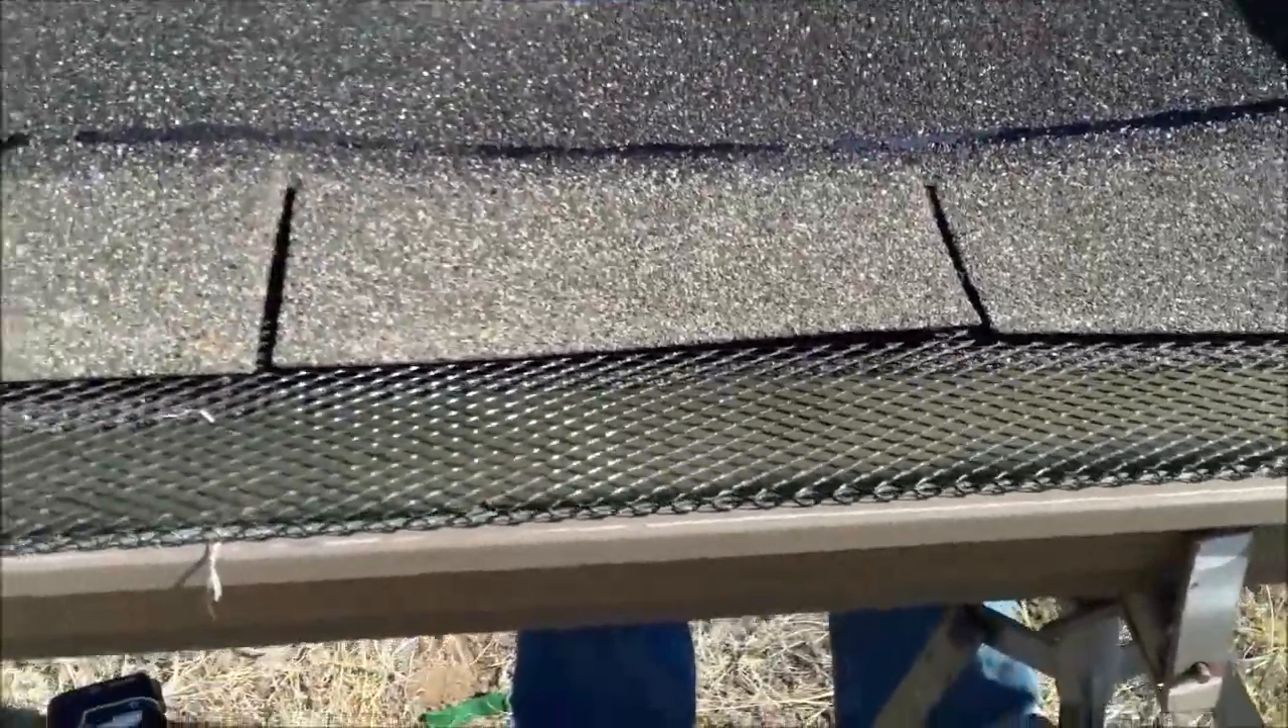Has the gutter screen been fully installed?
Yes.